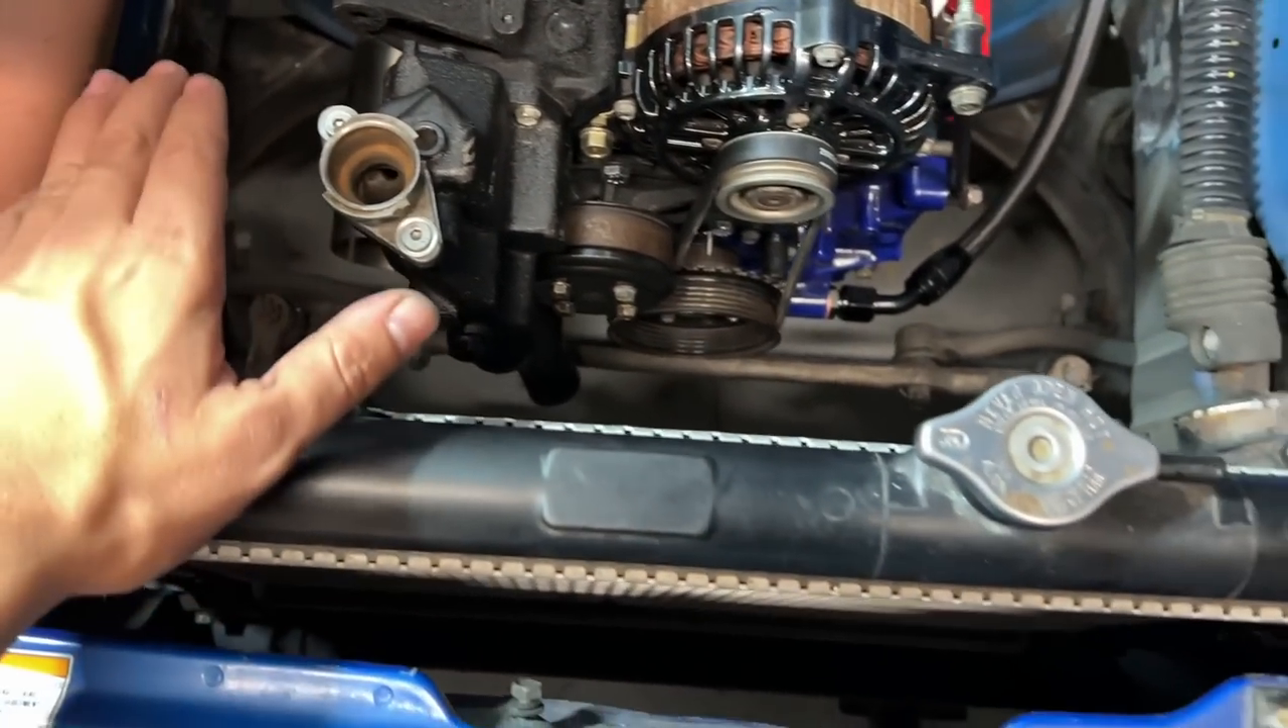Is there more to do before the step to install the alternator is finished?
No.